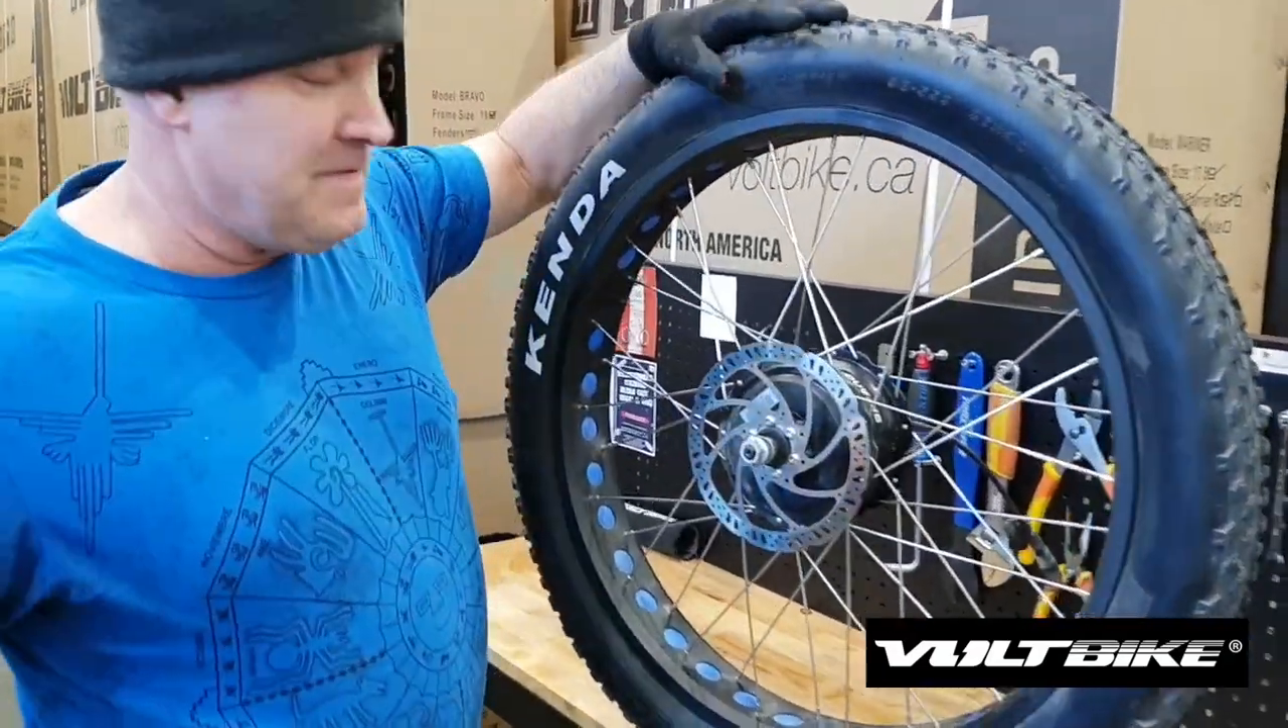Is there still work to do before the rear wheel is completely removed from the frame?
No.